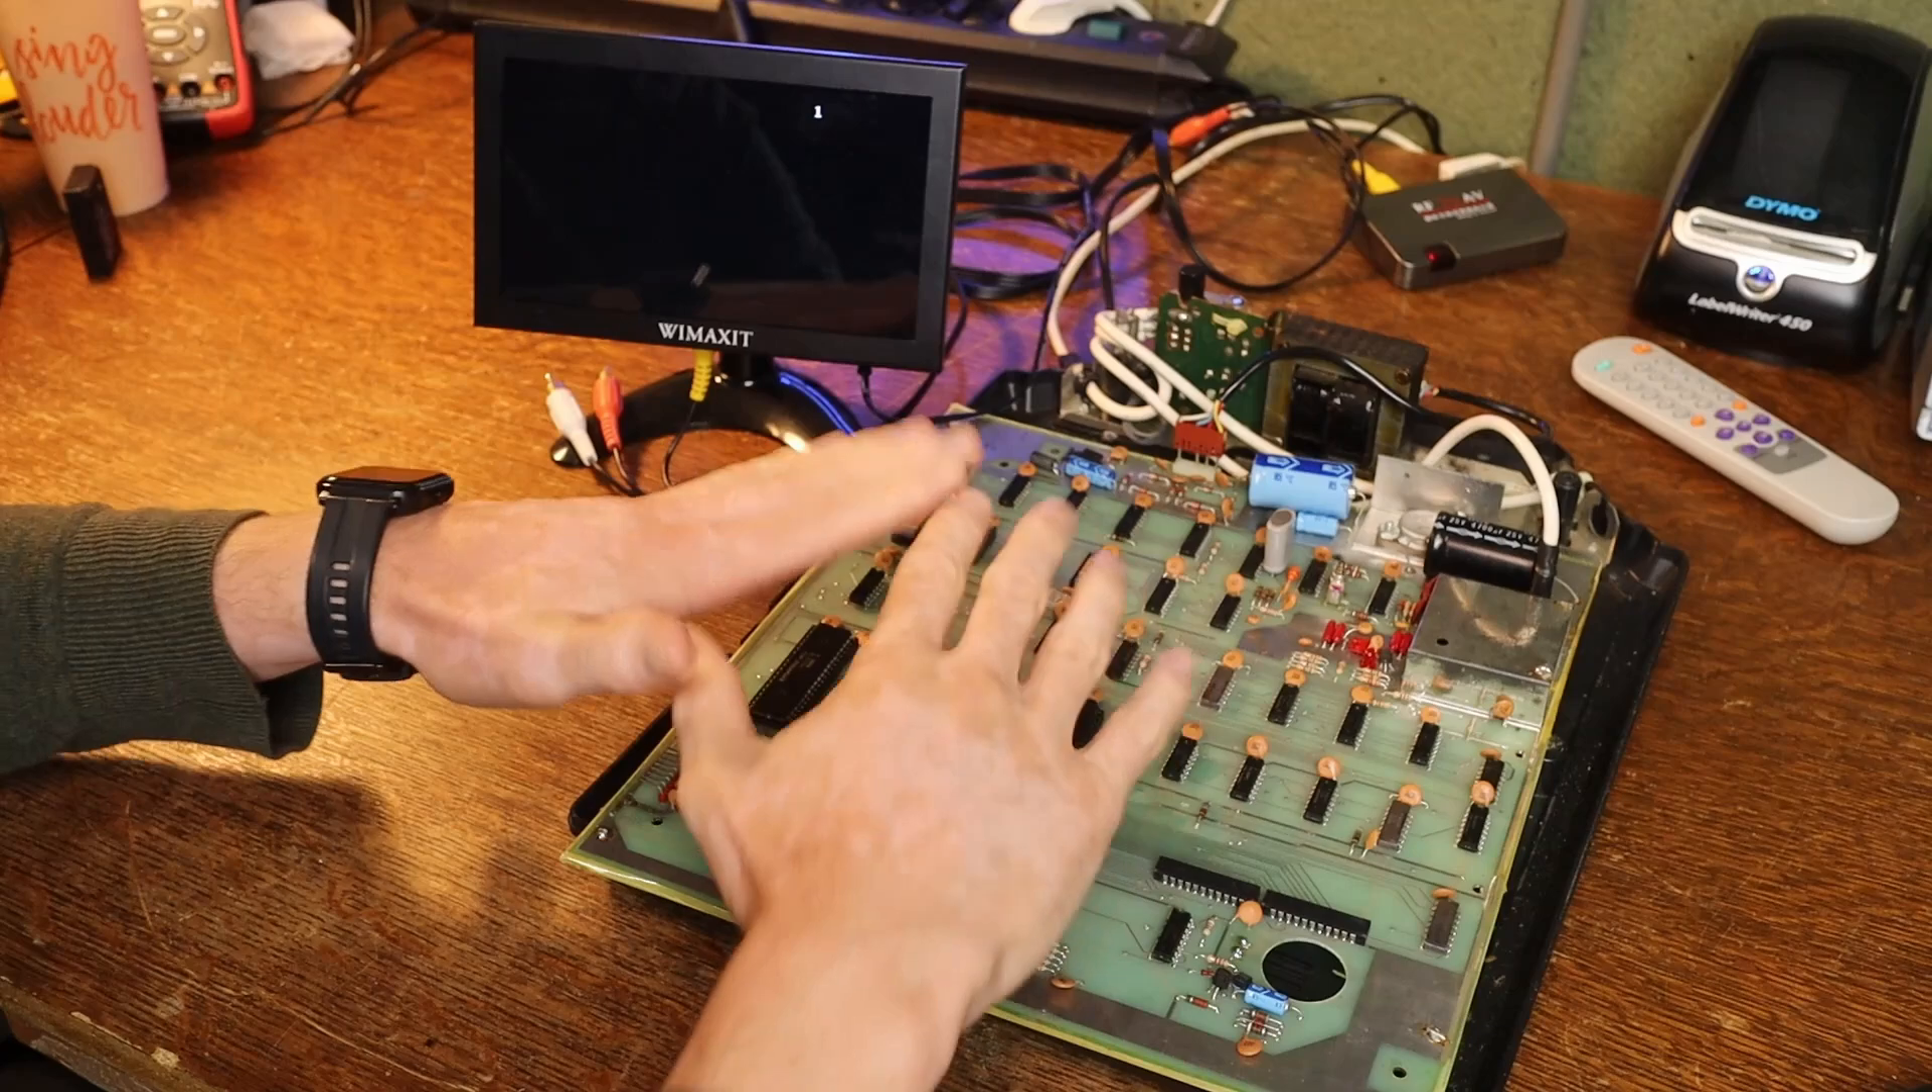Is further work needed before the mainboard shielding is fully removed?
No.